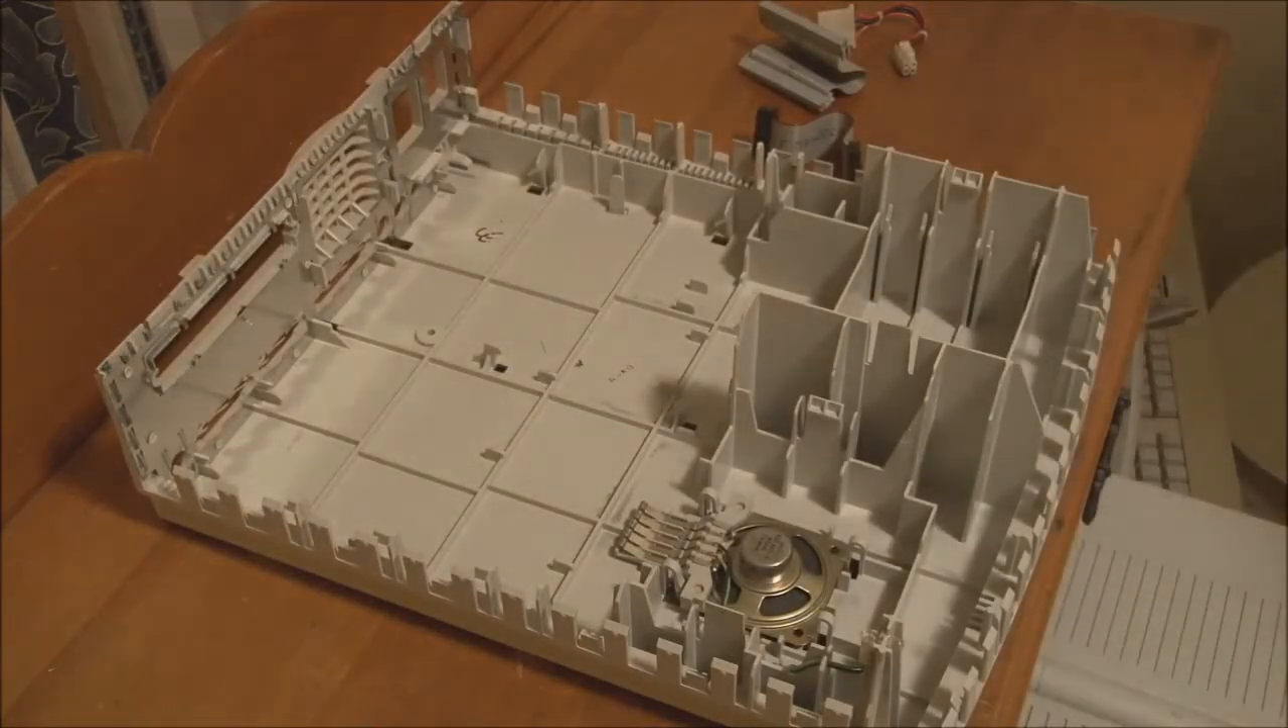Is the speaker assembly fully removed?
No.